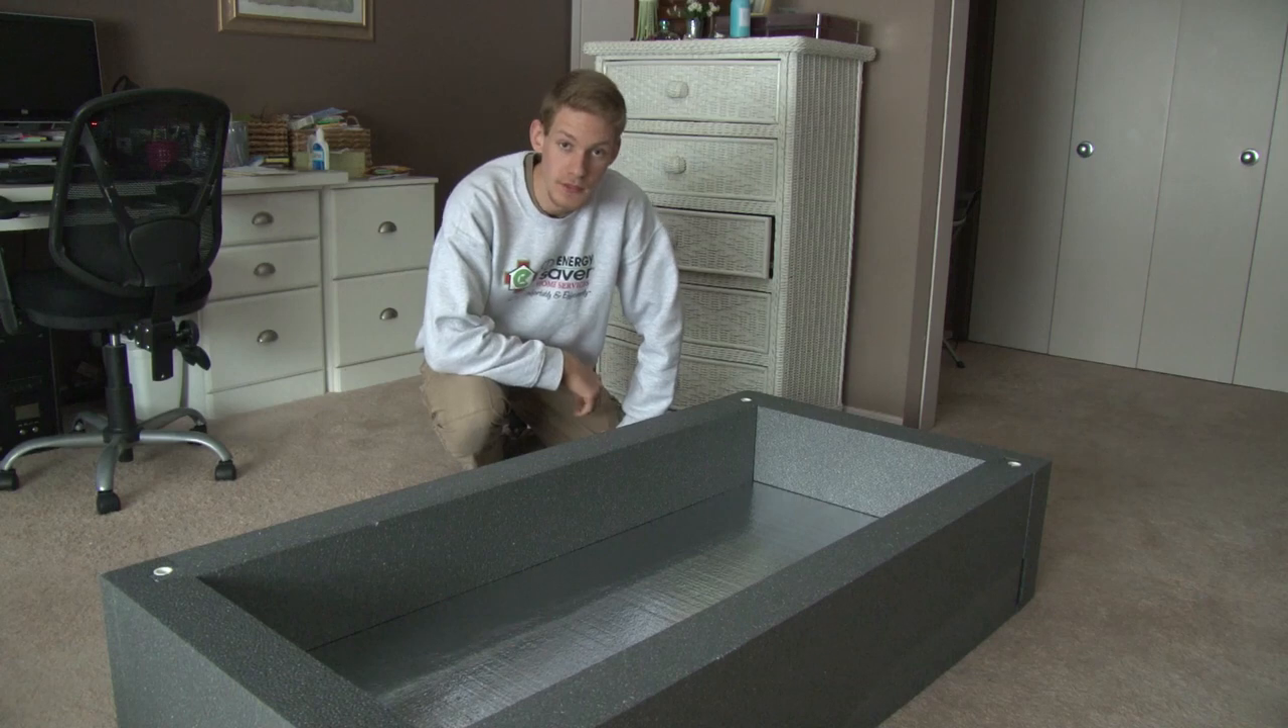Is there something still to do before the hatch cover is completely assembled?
No.